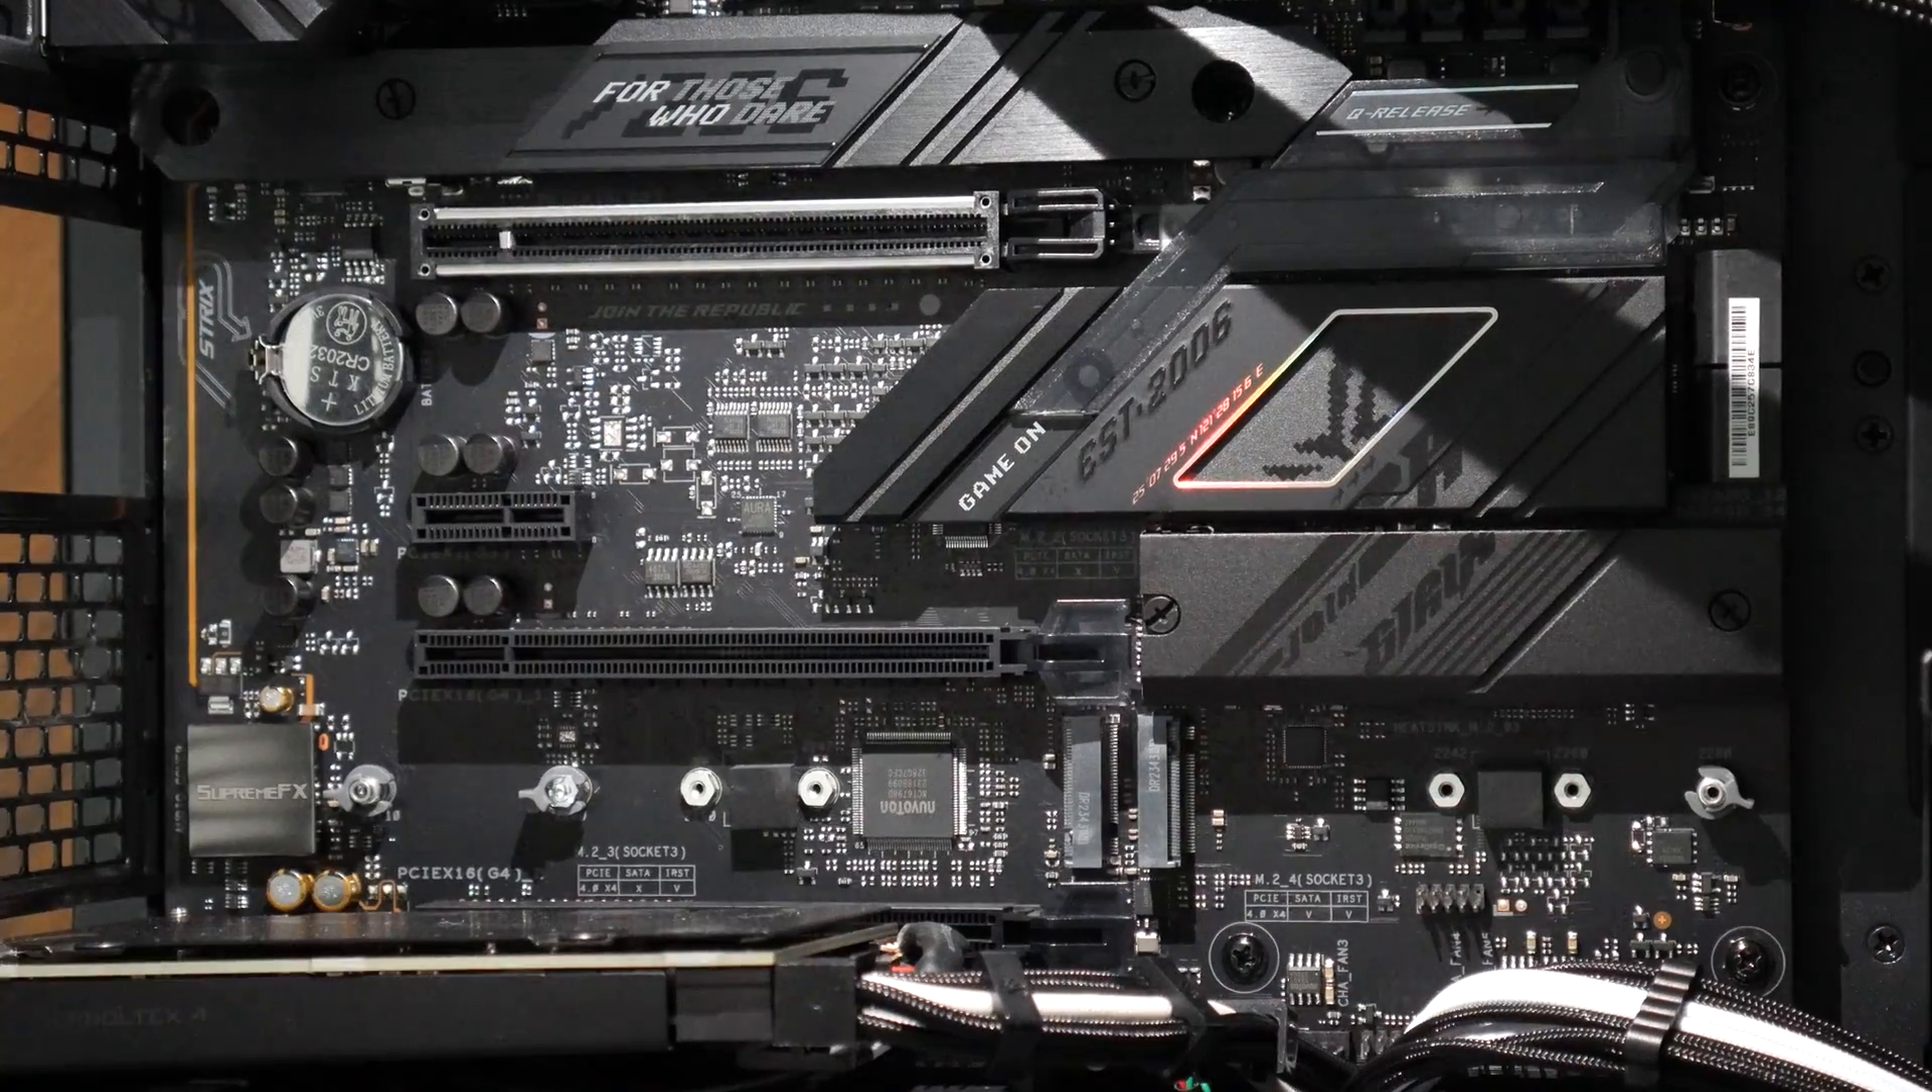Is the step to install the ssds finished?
No.